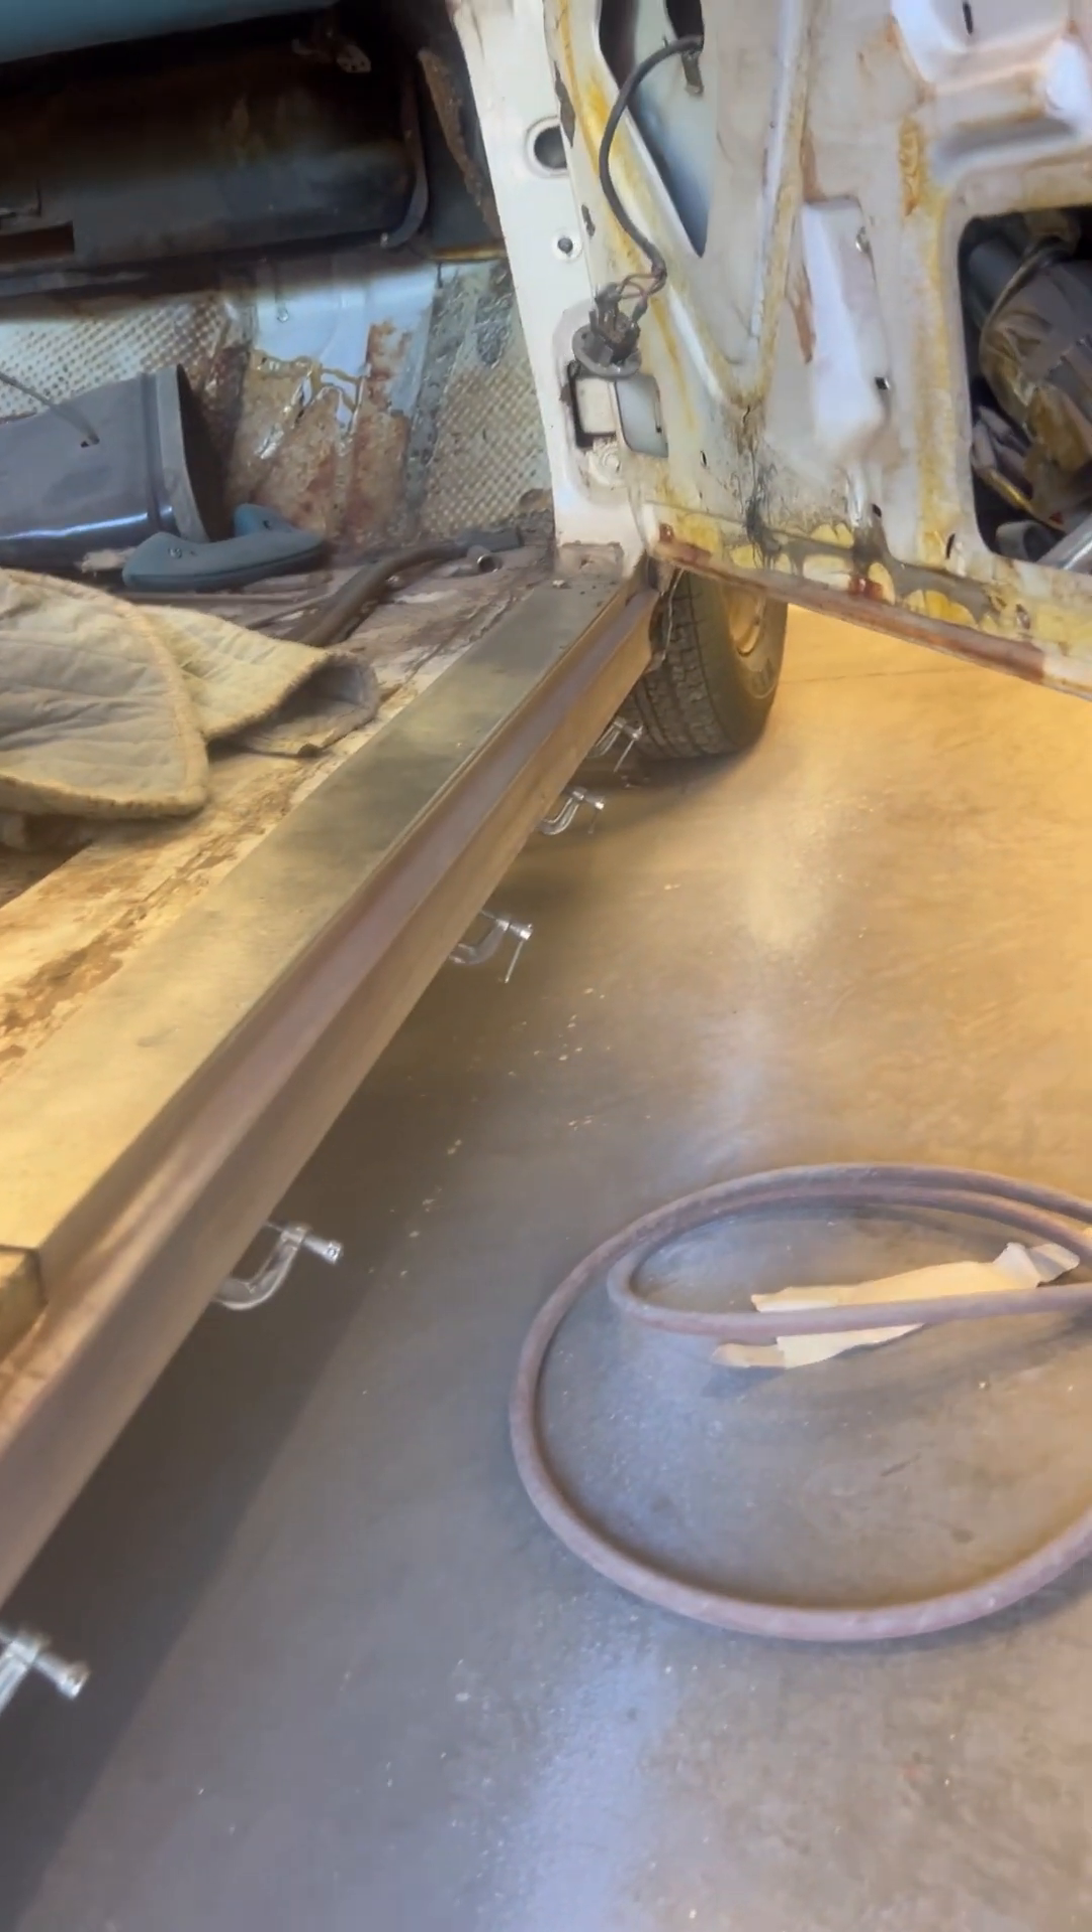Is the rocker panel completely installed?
No.